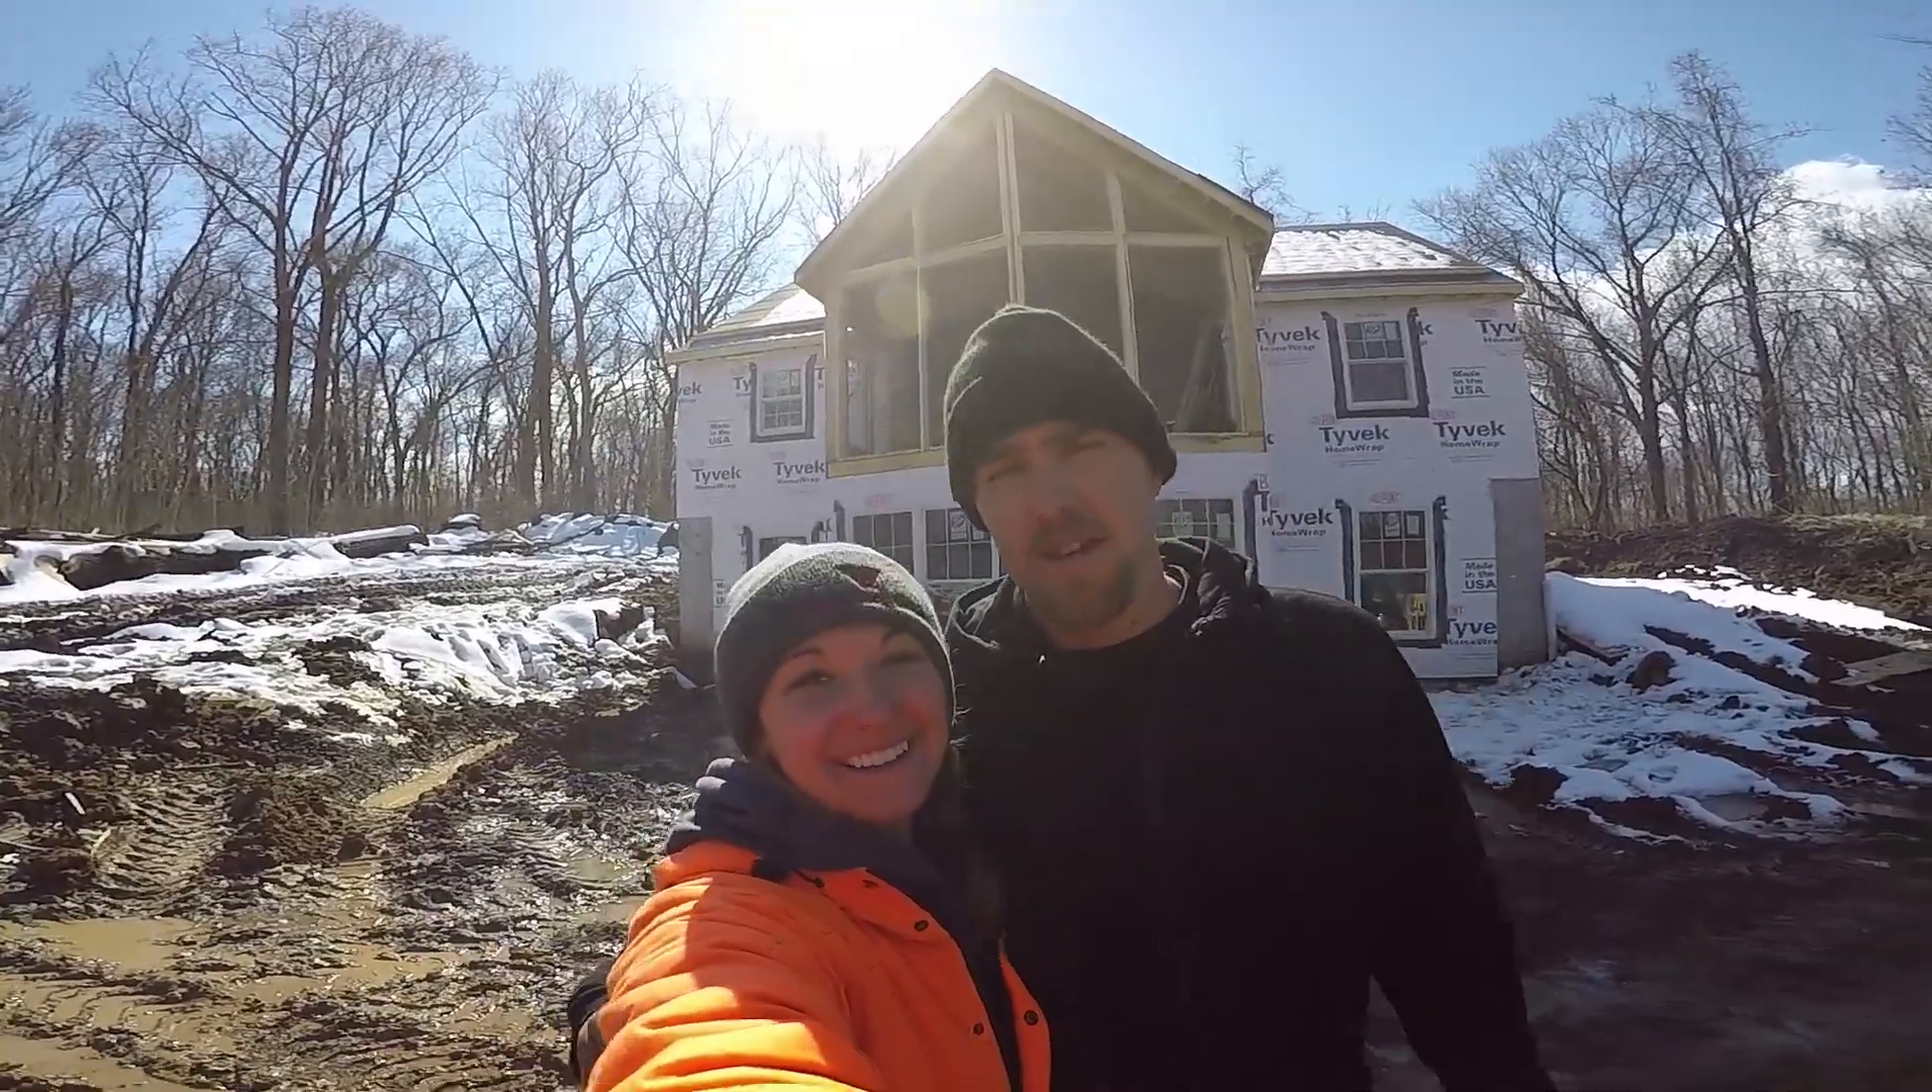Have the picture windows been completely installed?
No.